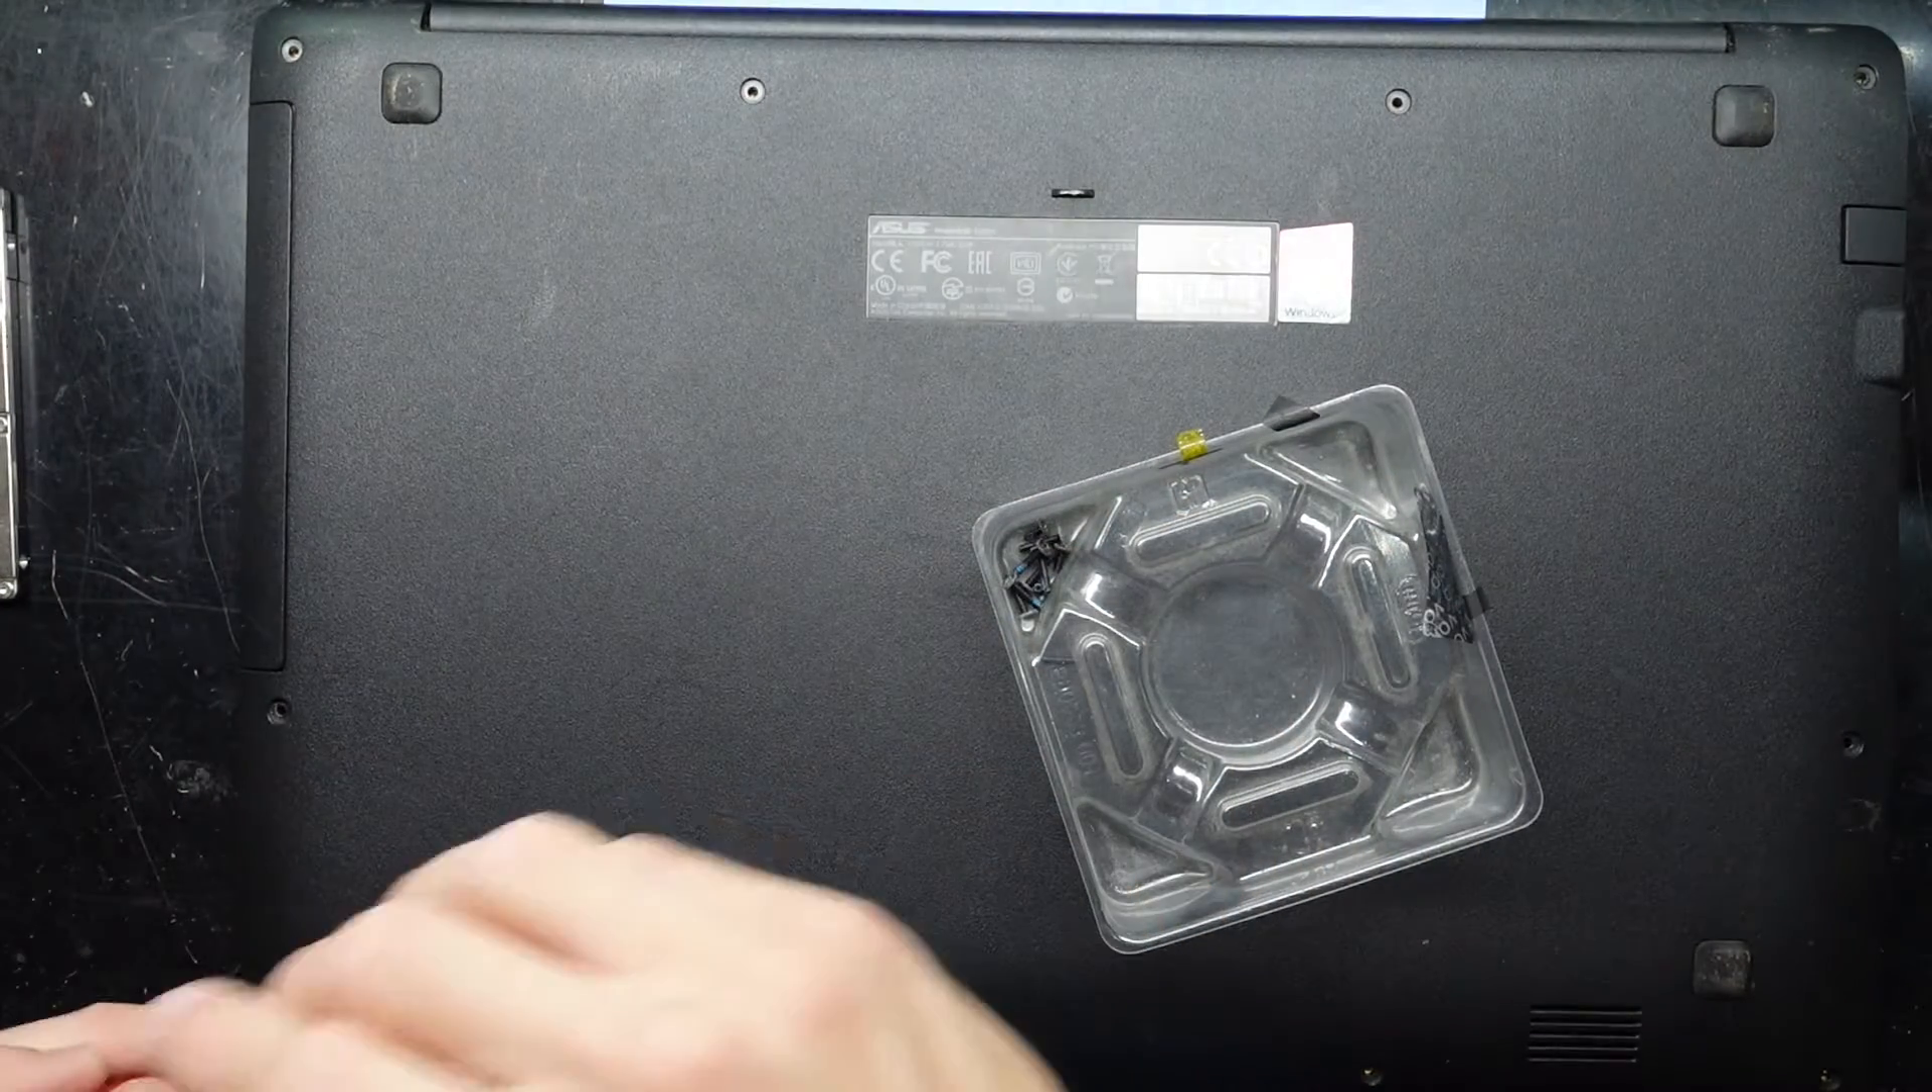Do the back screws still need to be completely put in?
Yes.